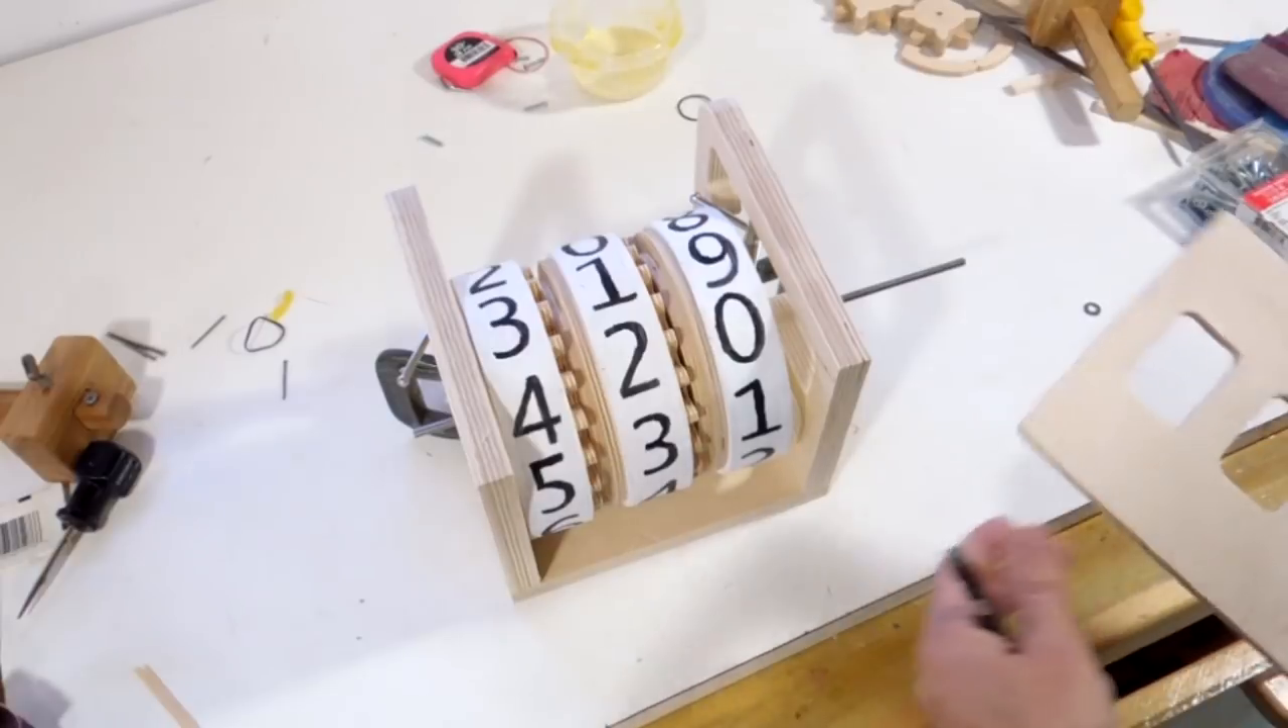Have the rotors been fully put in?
Yes.